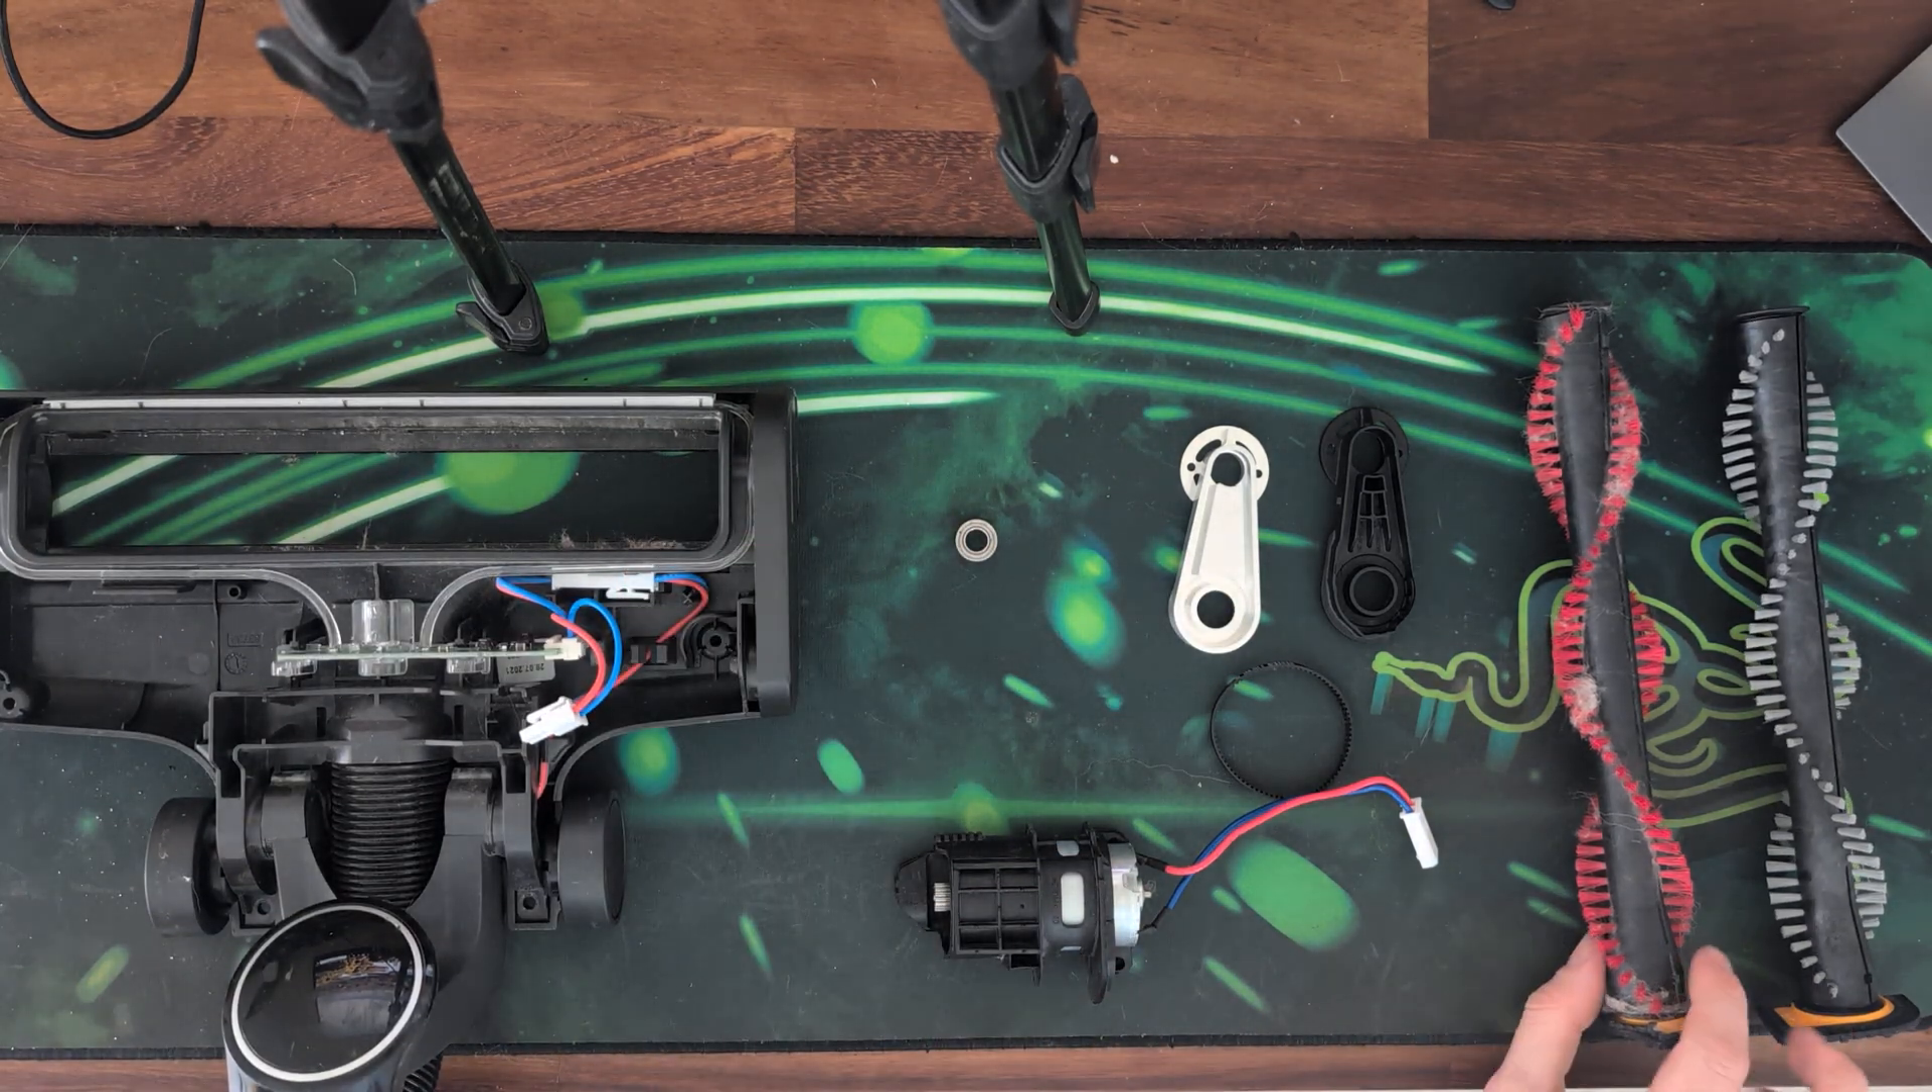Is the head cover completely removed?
Yes.